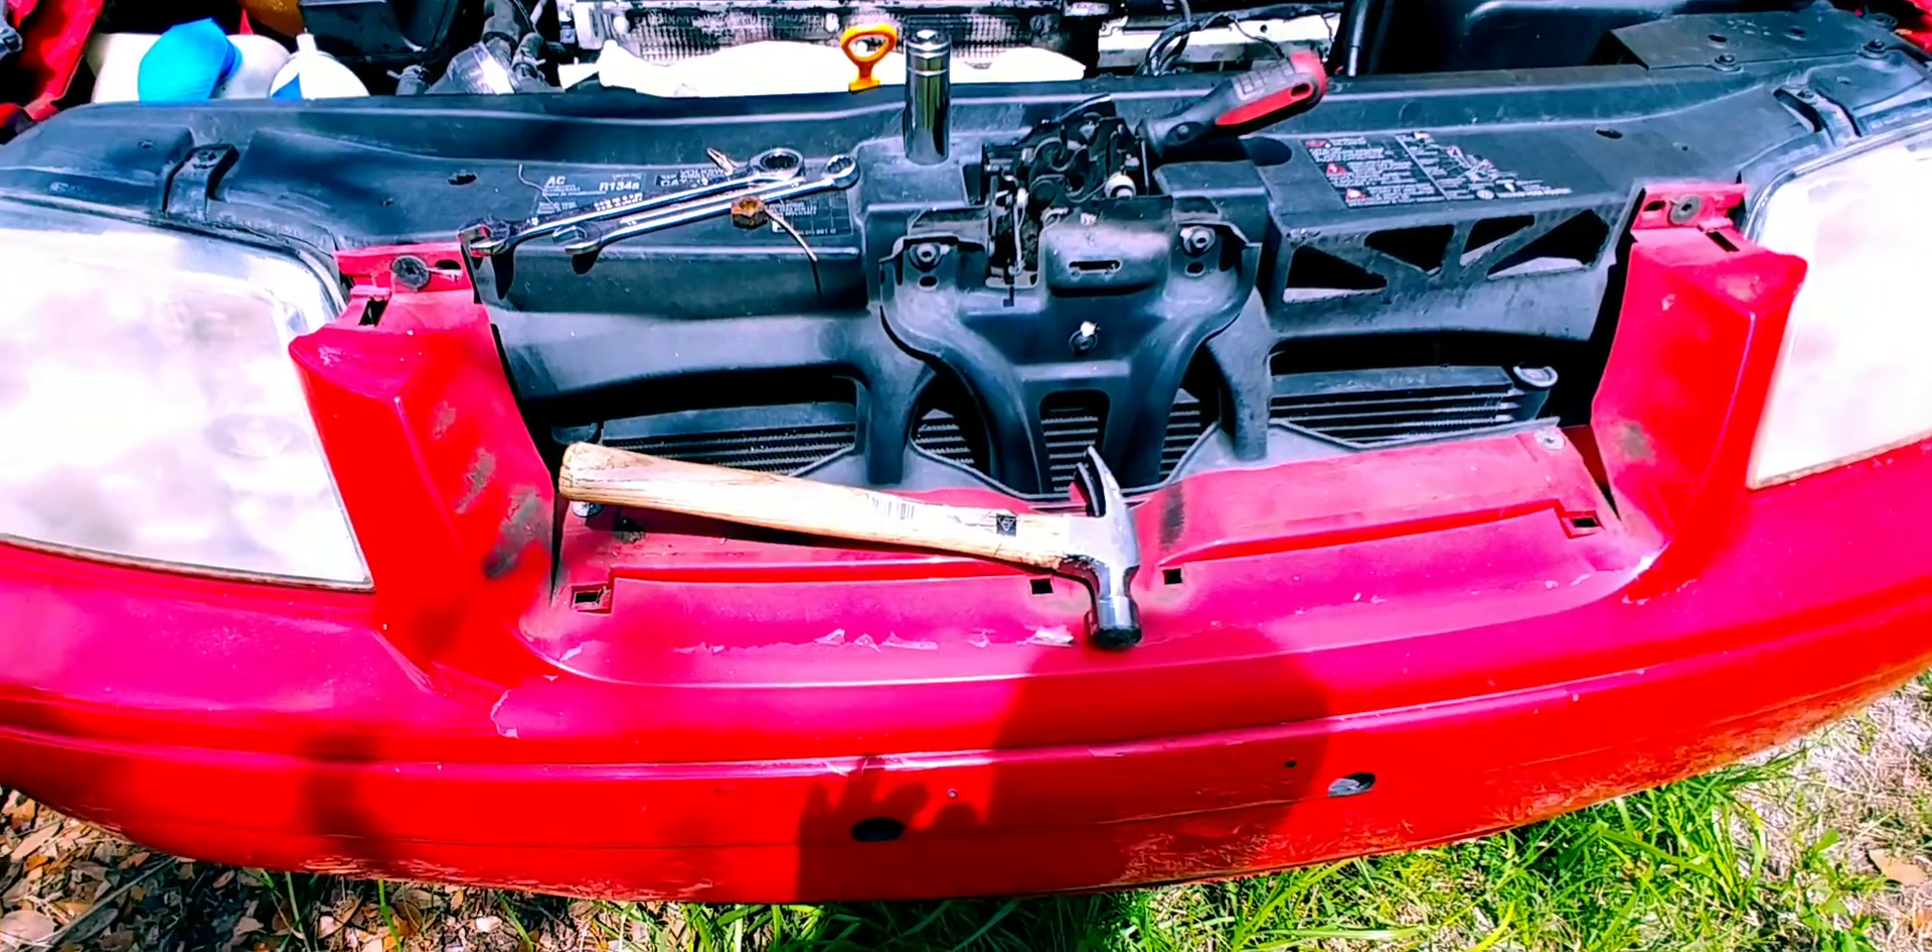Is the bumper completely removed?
No.